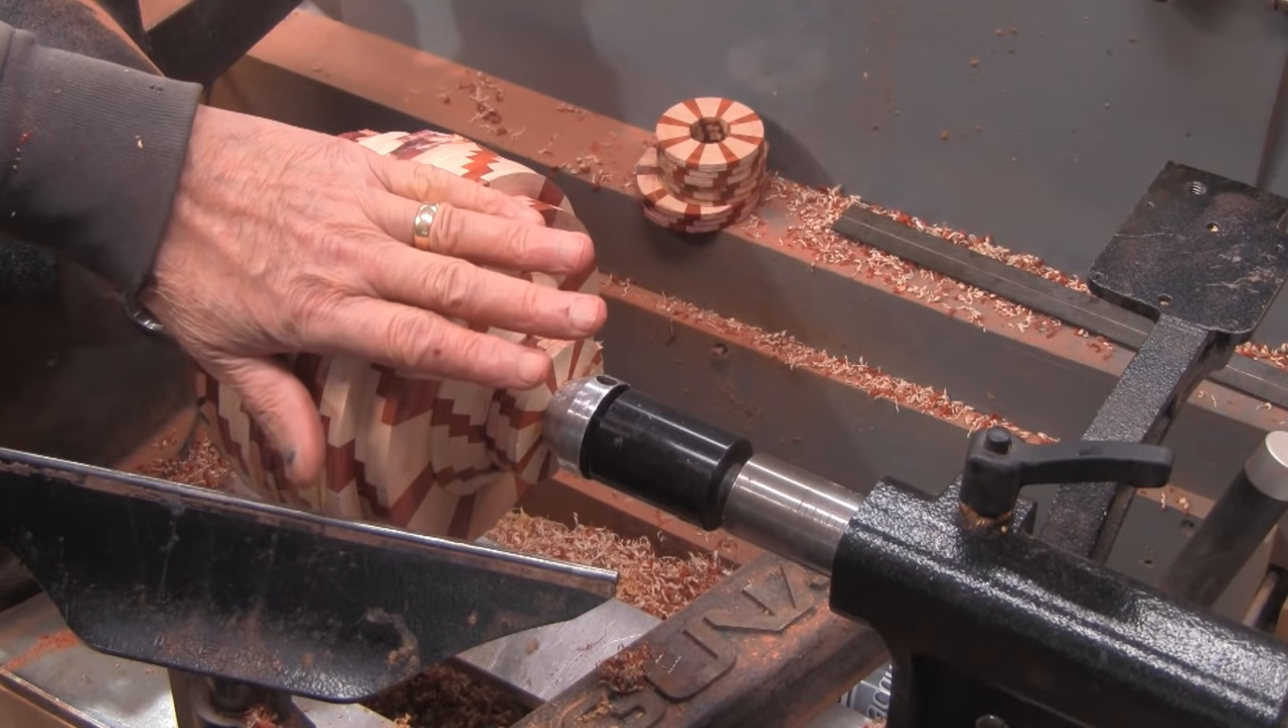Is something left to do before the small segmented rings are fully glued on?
Yes.